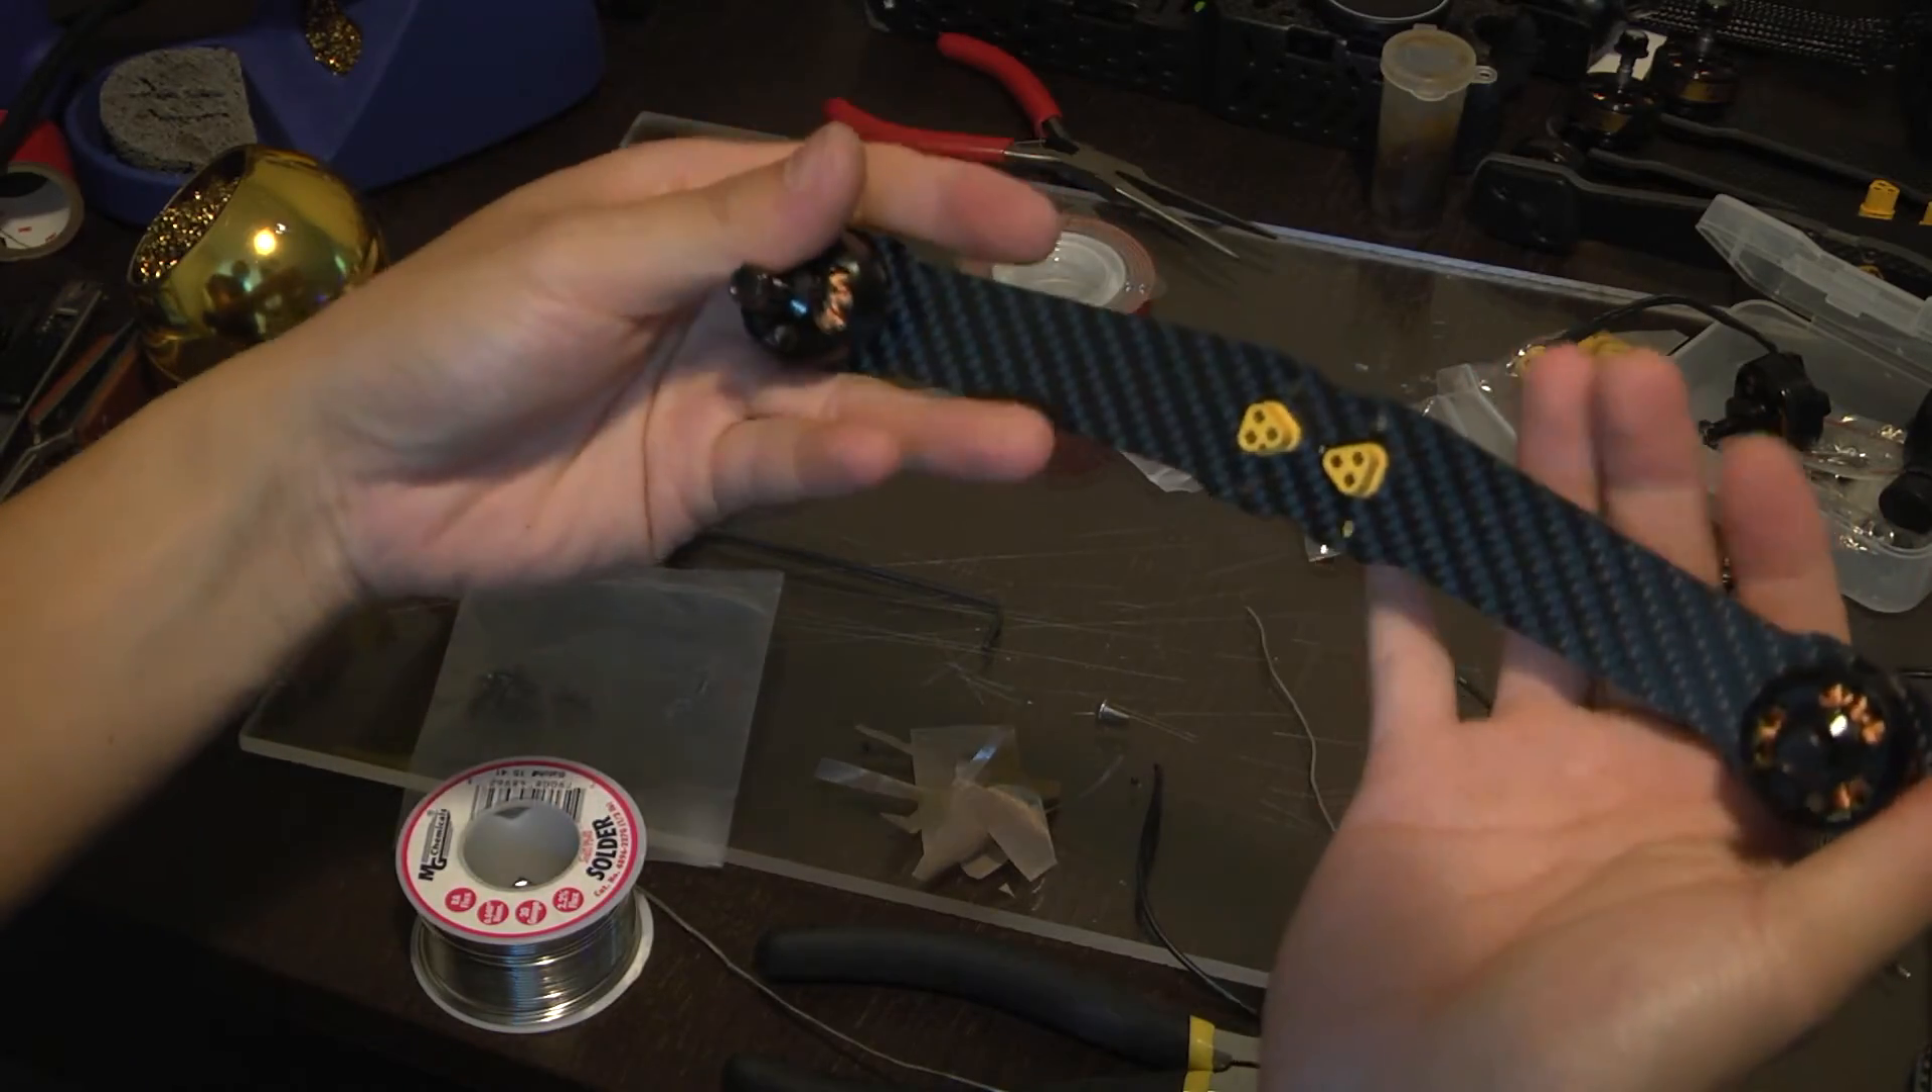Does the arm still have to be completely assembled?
No.